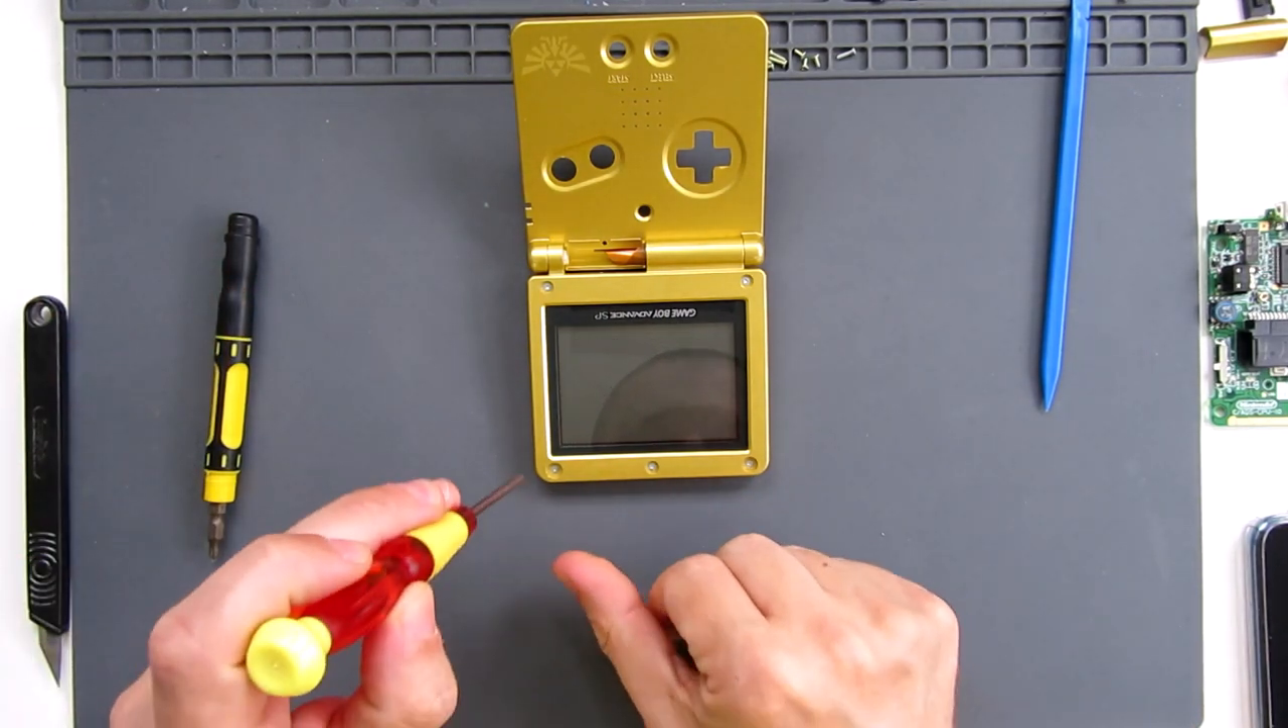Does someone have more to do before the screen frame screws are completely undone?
Yes.